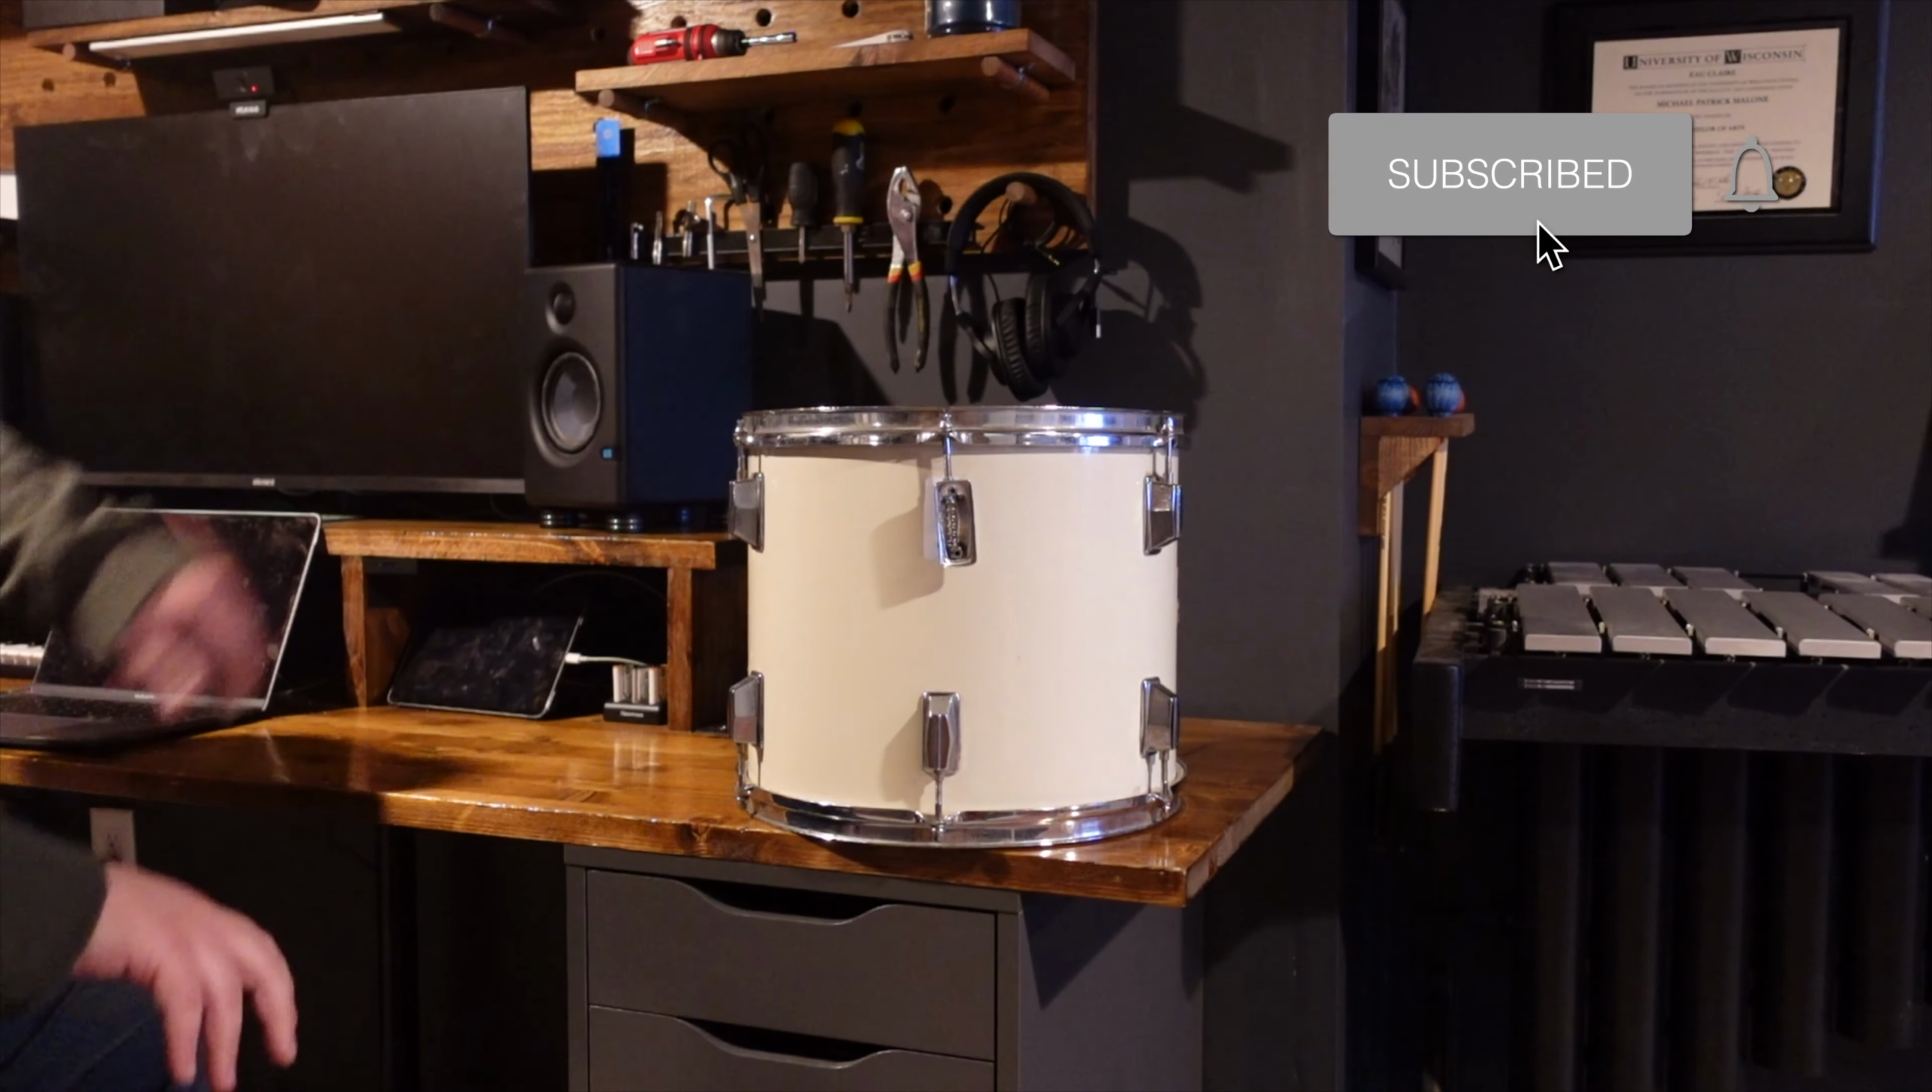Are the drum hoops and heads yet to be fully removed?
Yes.